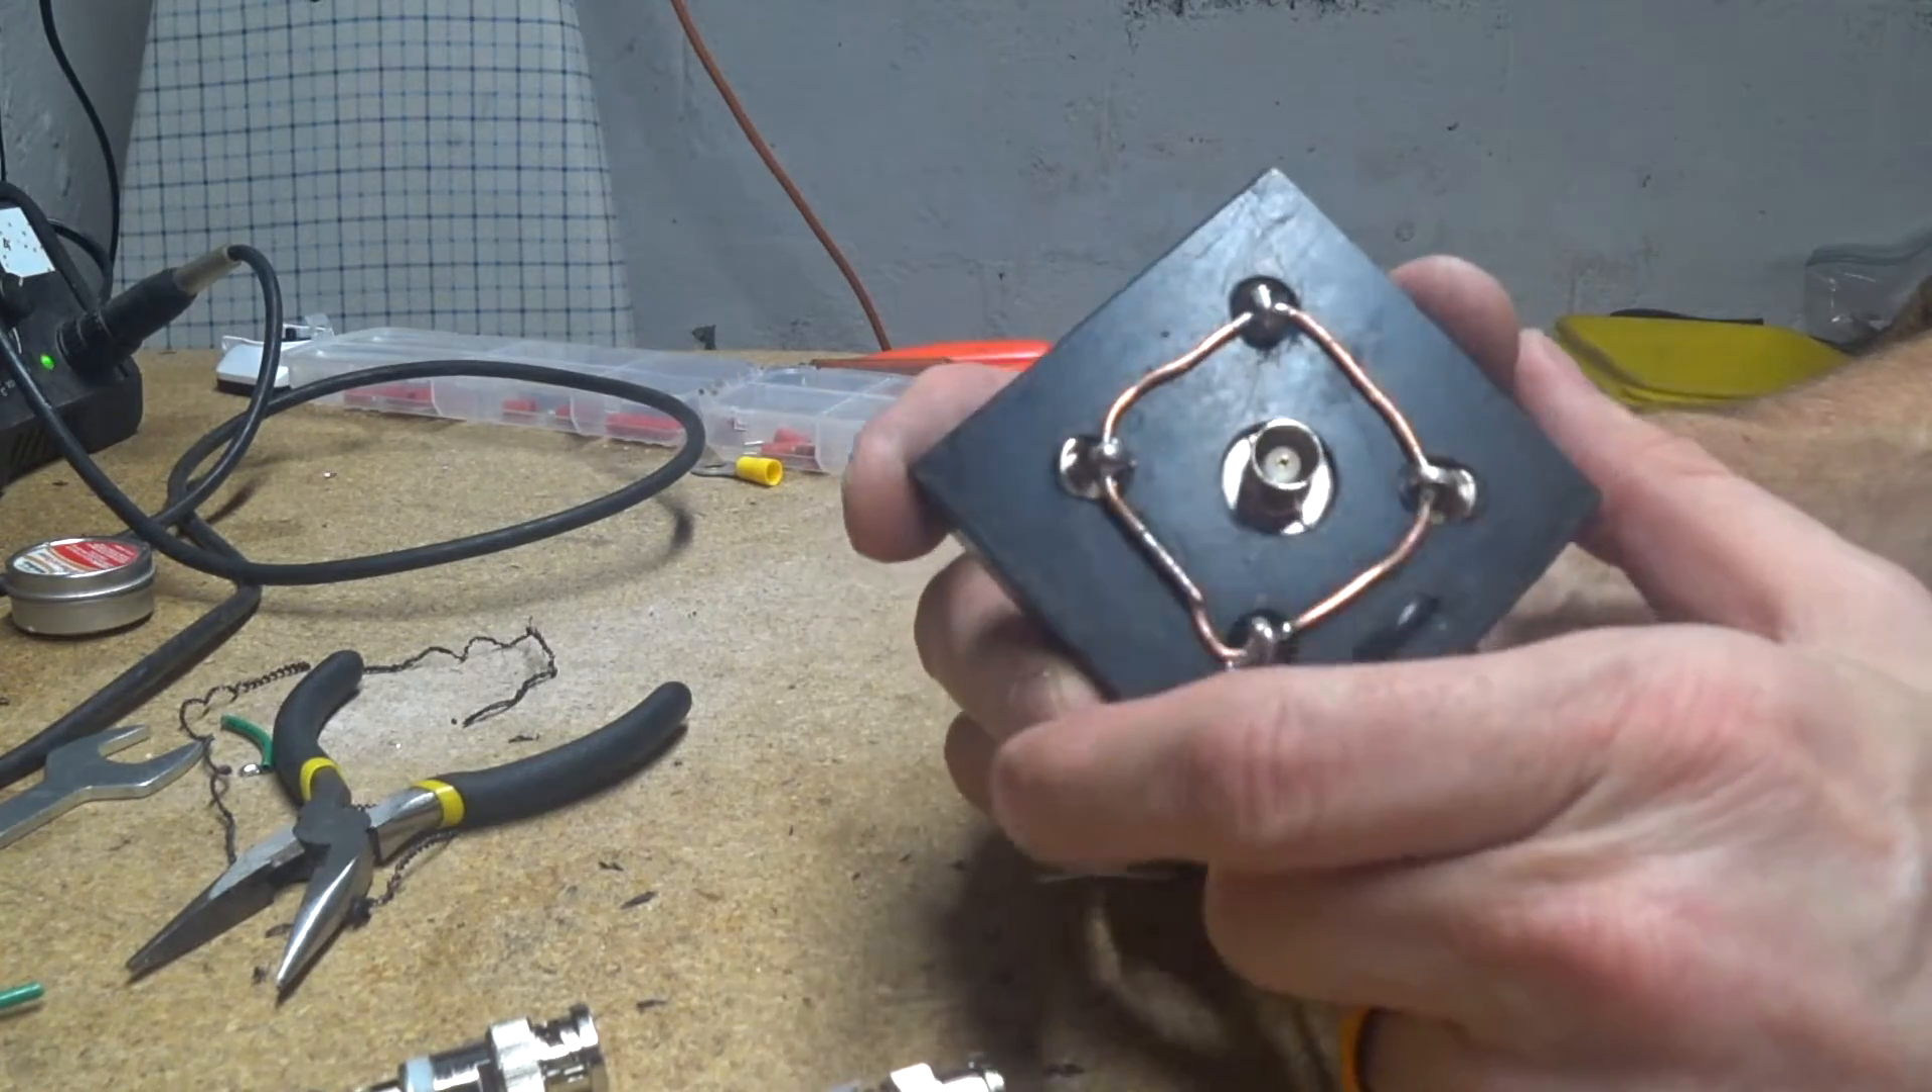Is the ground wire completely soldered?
Yes.